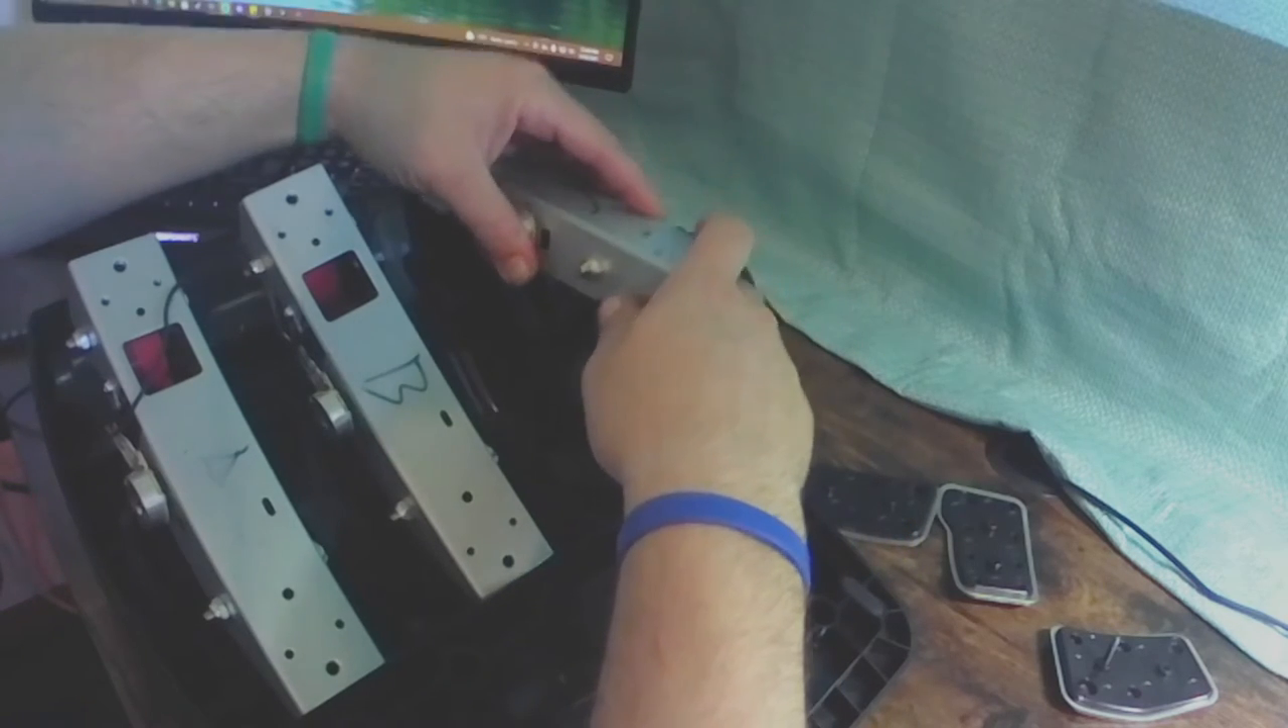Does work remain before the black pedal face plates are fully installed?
Yes.